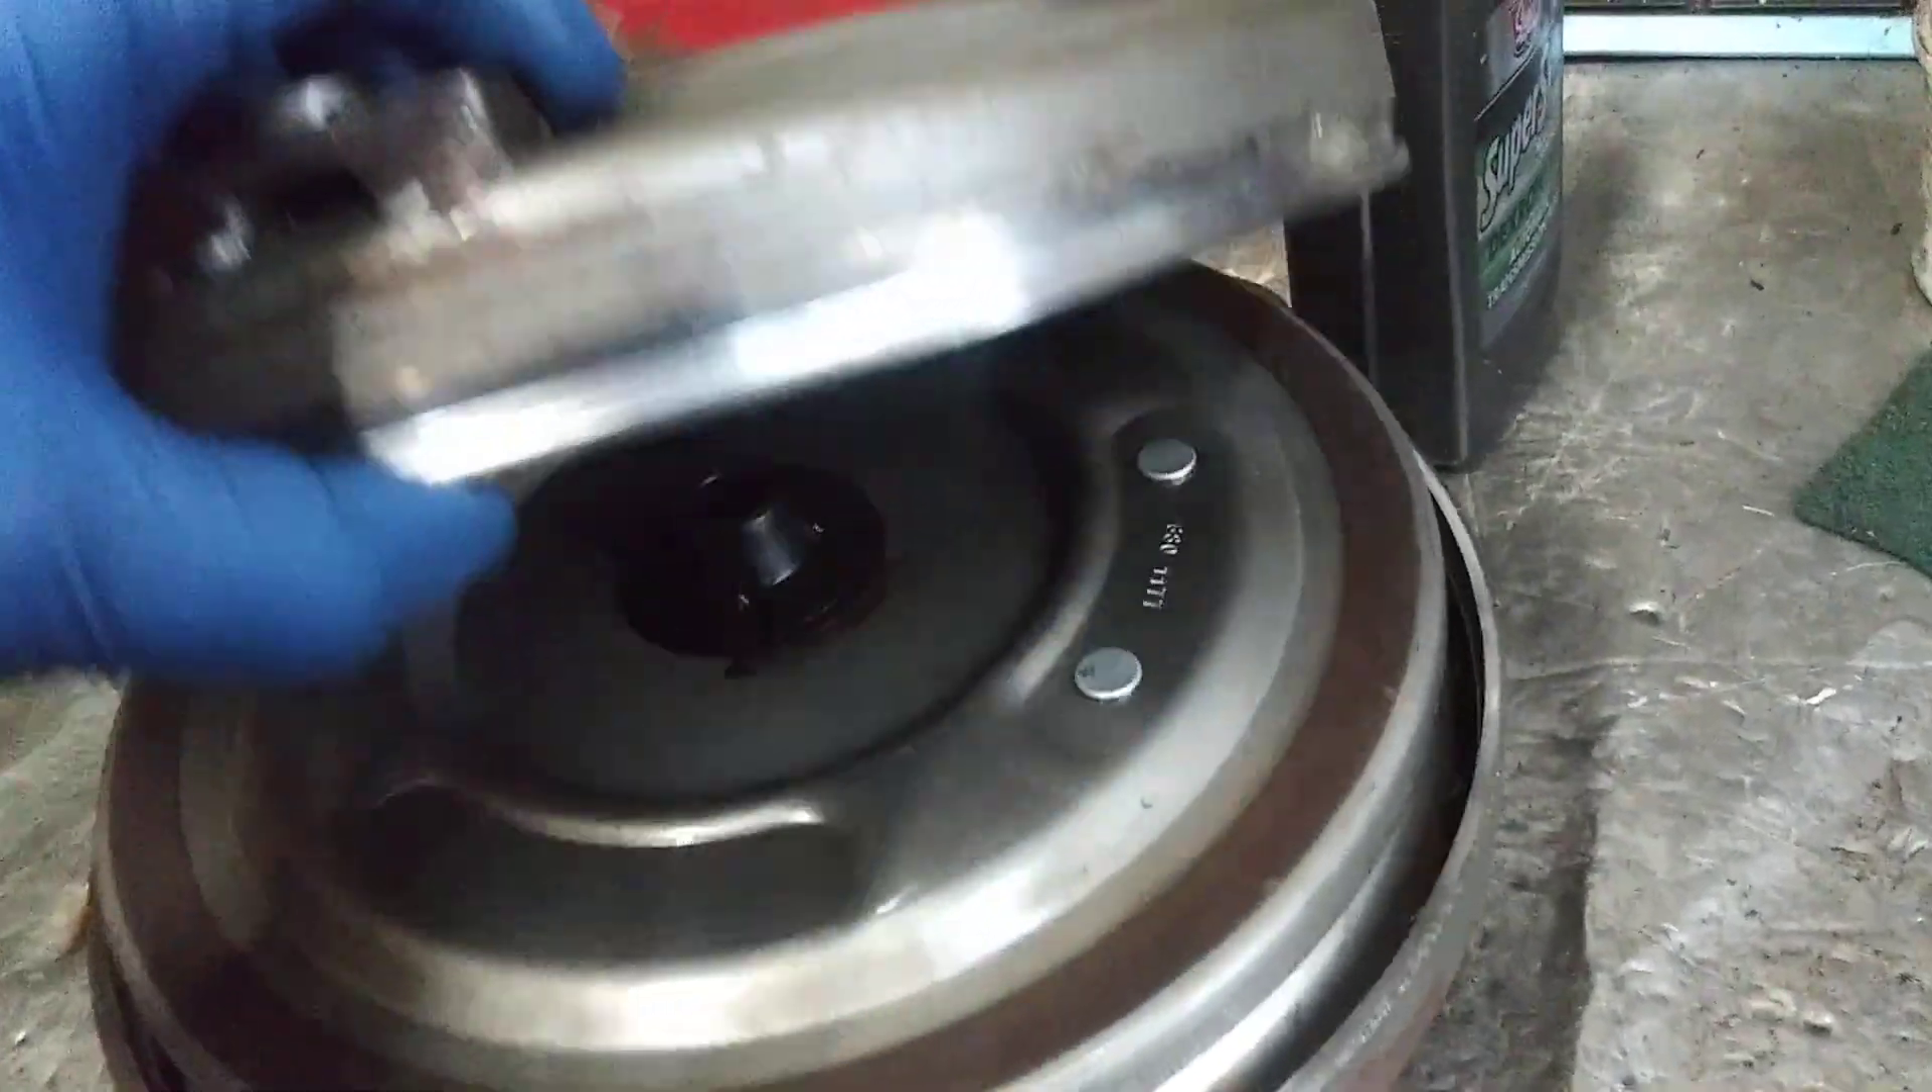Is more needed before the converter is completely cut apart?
No.